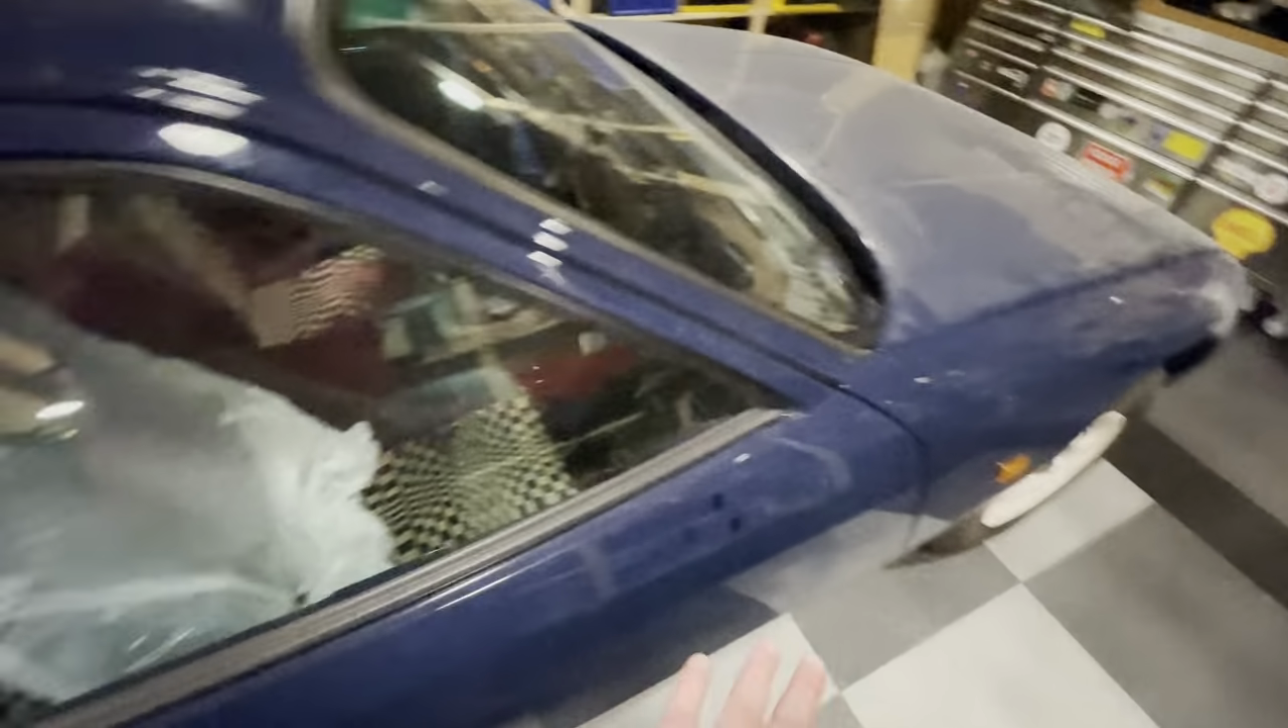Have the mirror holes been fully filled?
No.